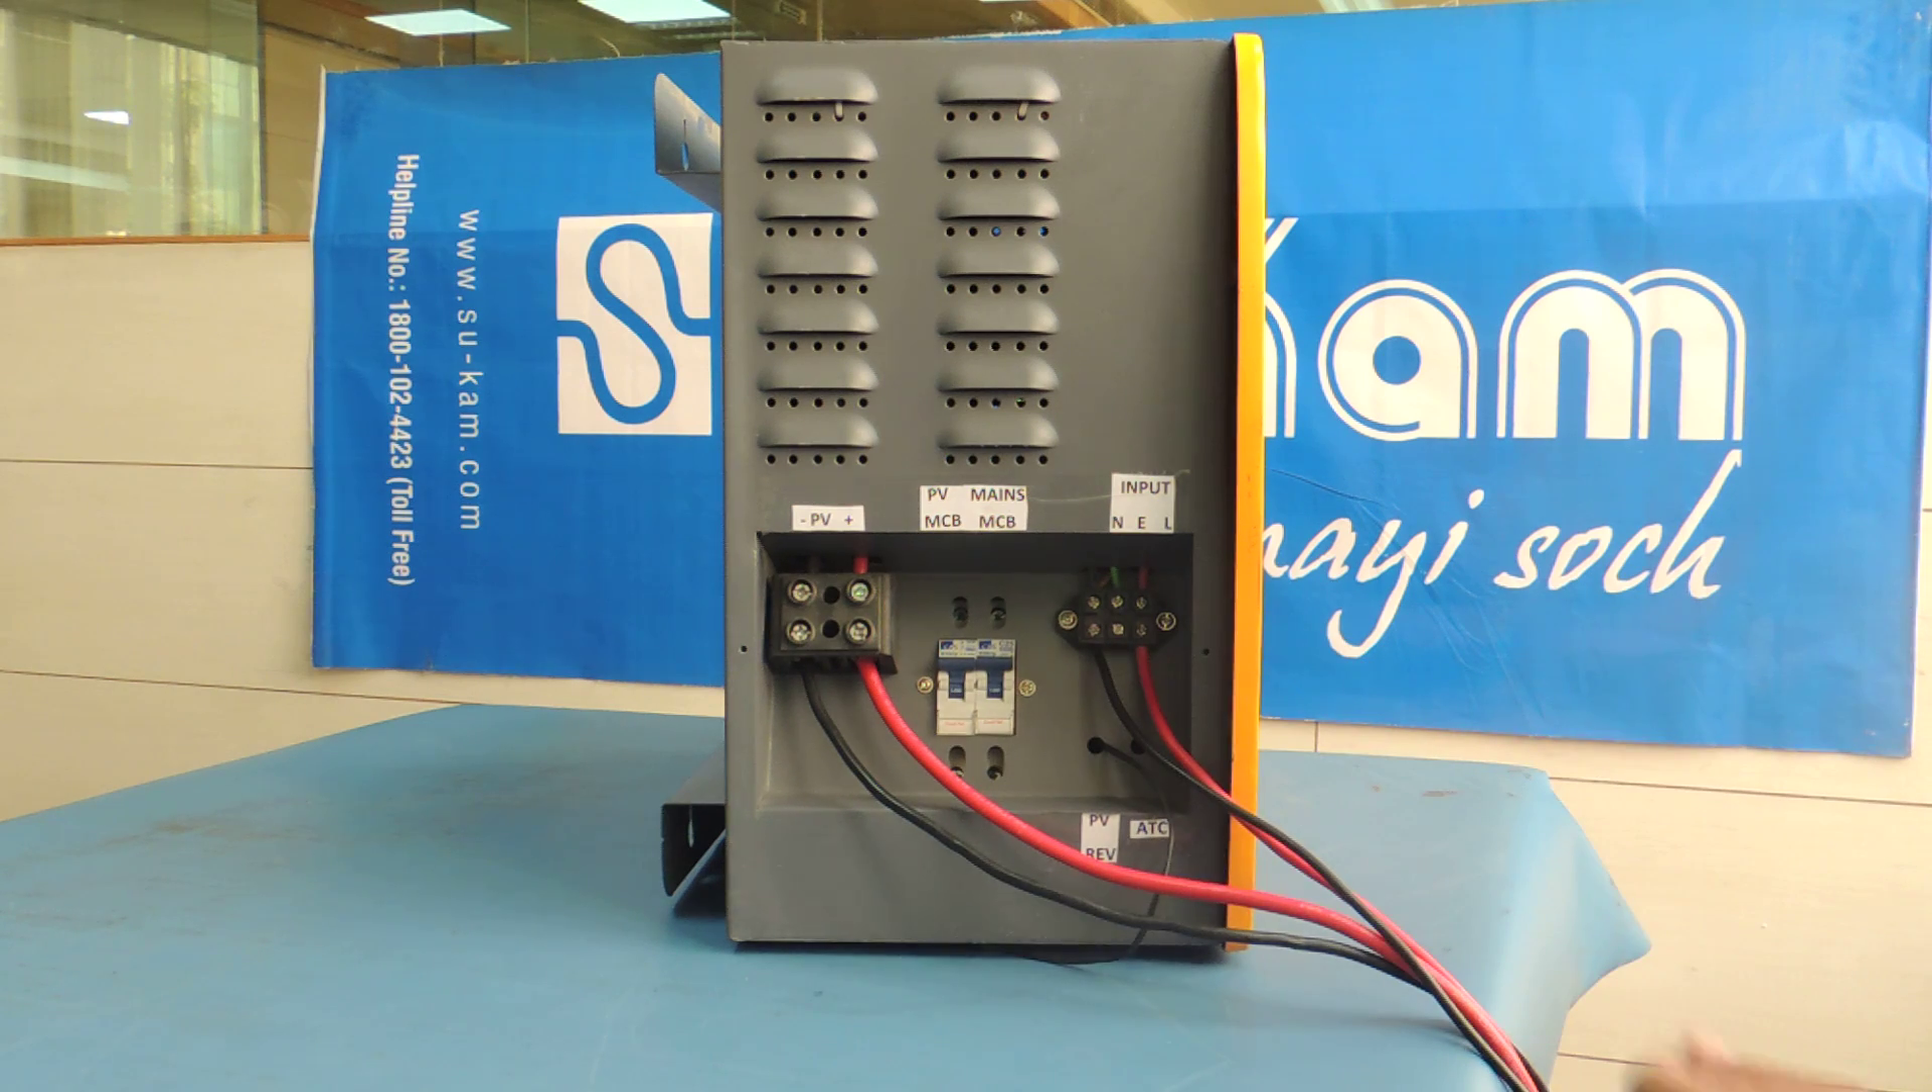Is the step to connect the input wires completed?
Yes.